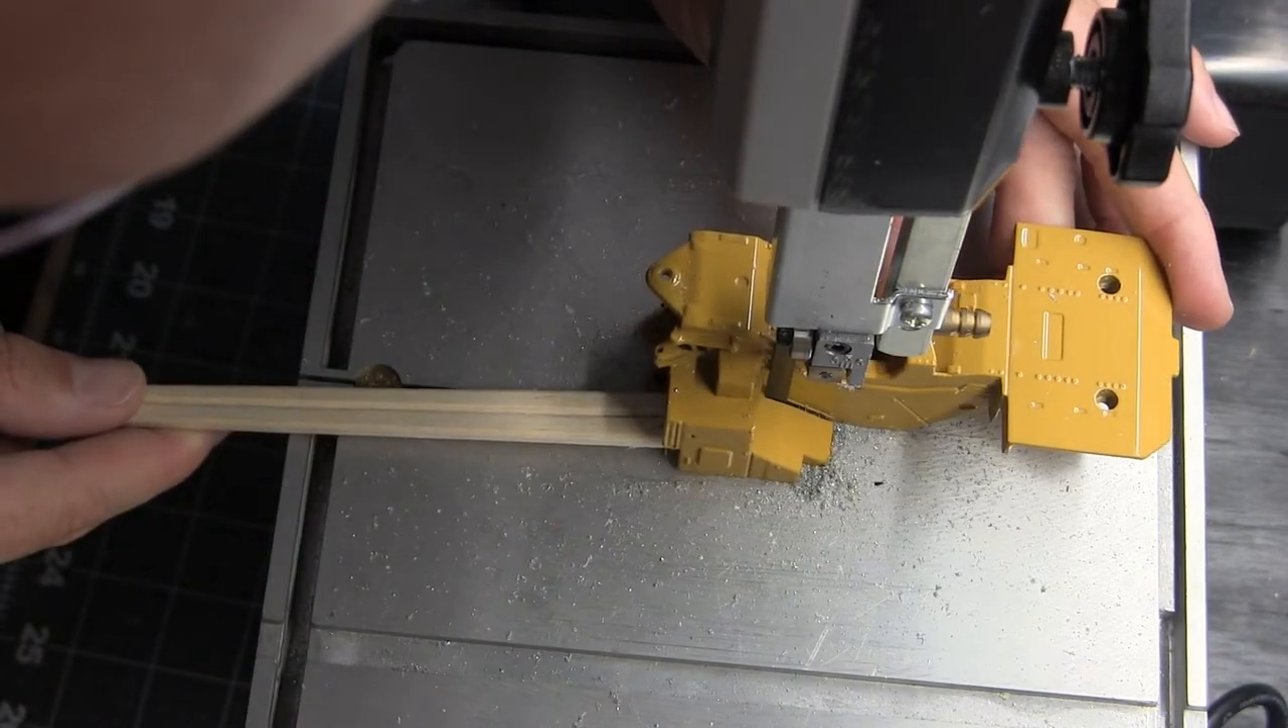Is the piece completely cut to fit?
No.